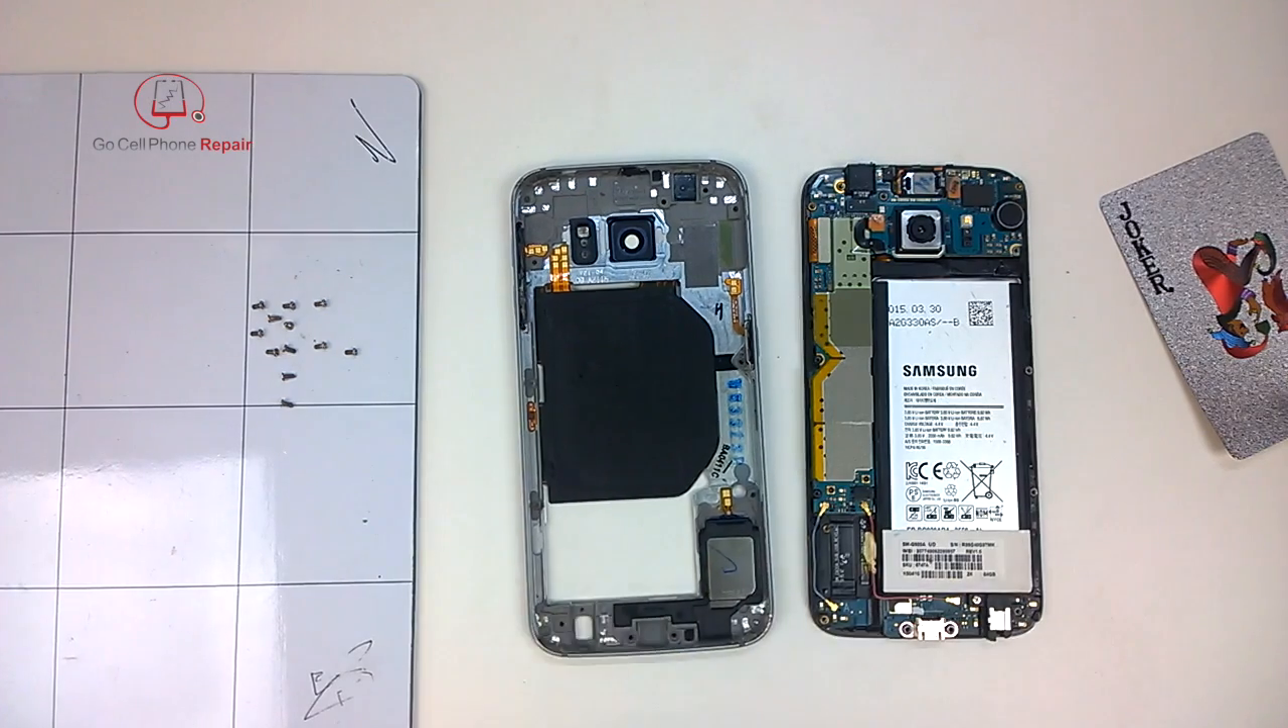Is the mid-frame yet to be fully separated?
No.